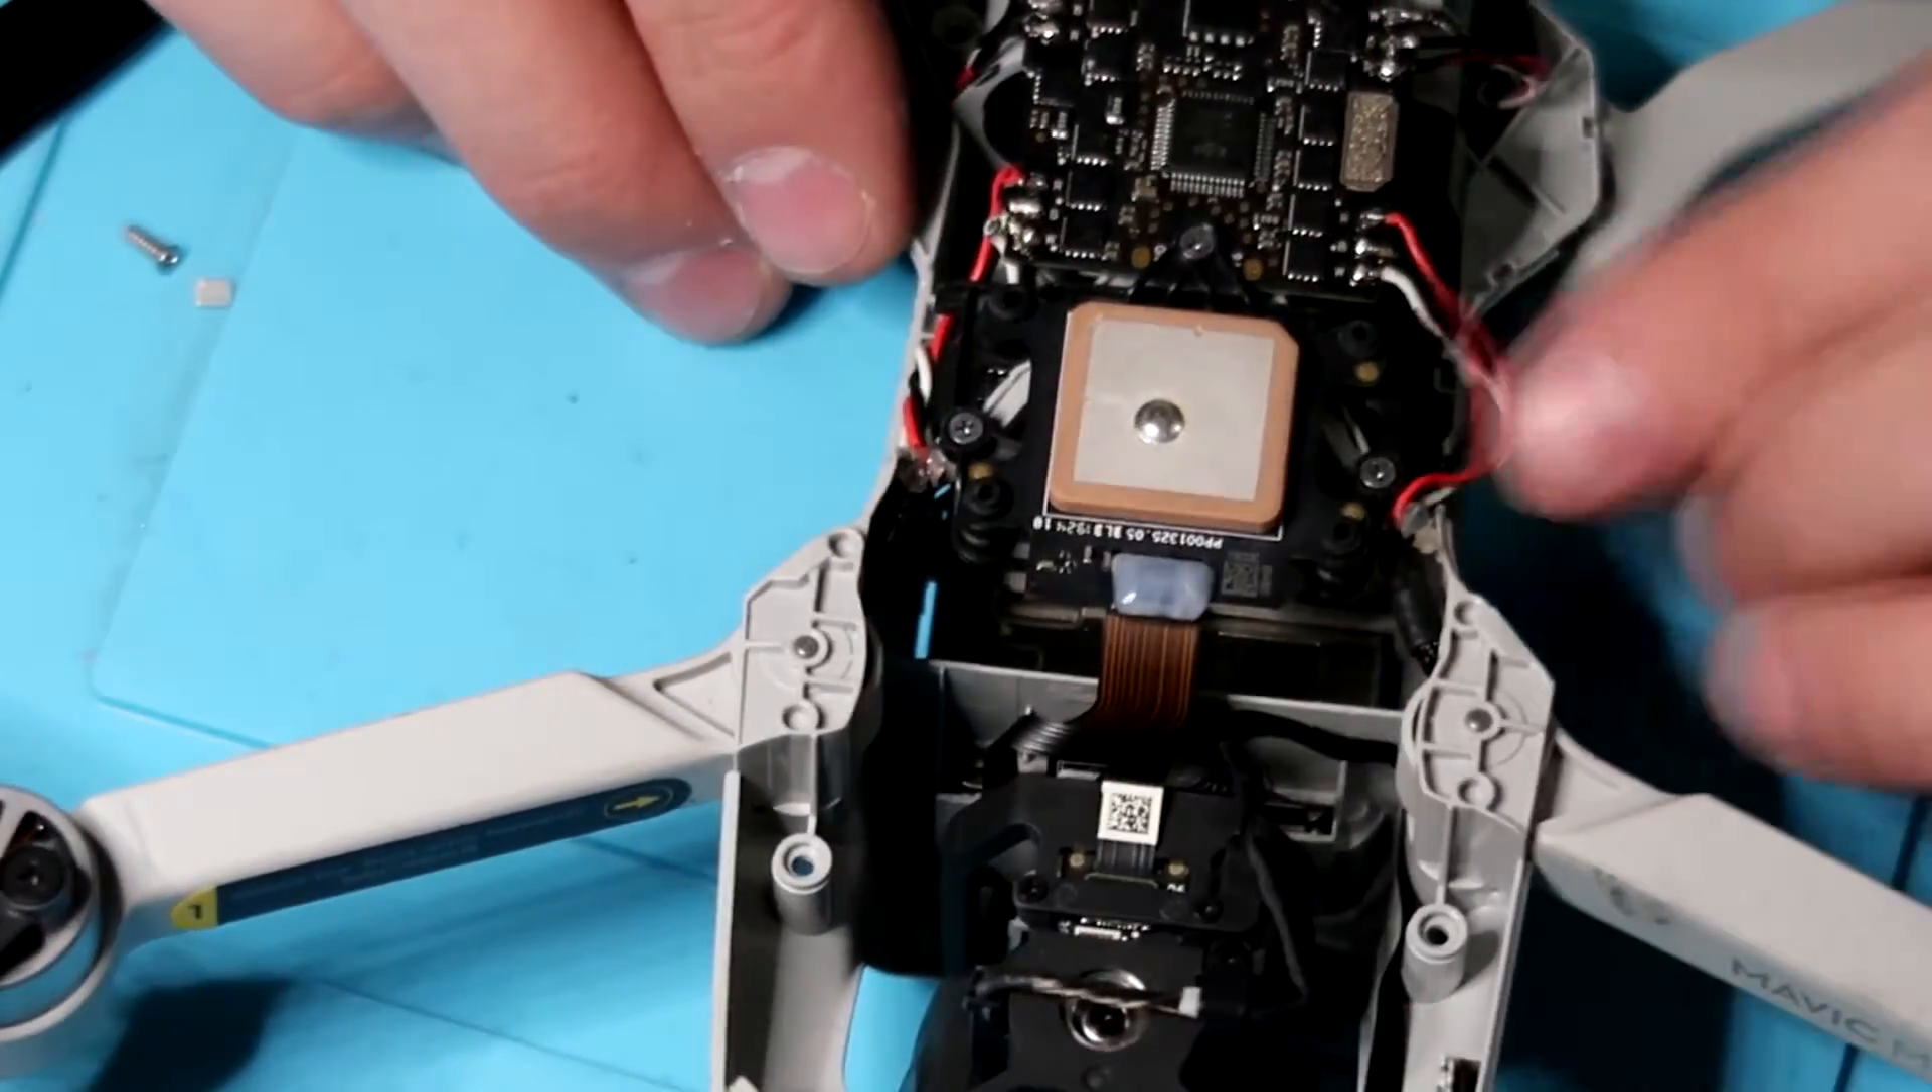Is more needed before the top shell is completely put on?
Yes.